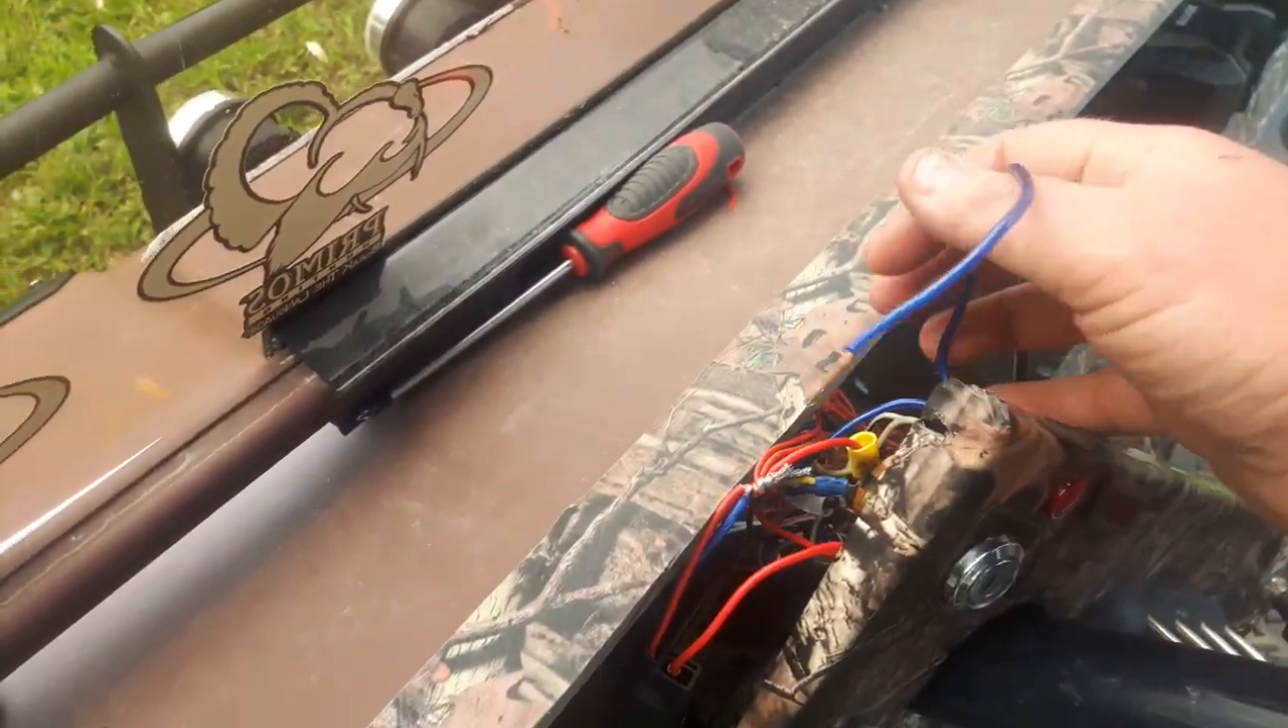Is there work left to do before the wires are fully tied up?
Yes.